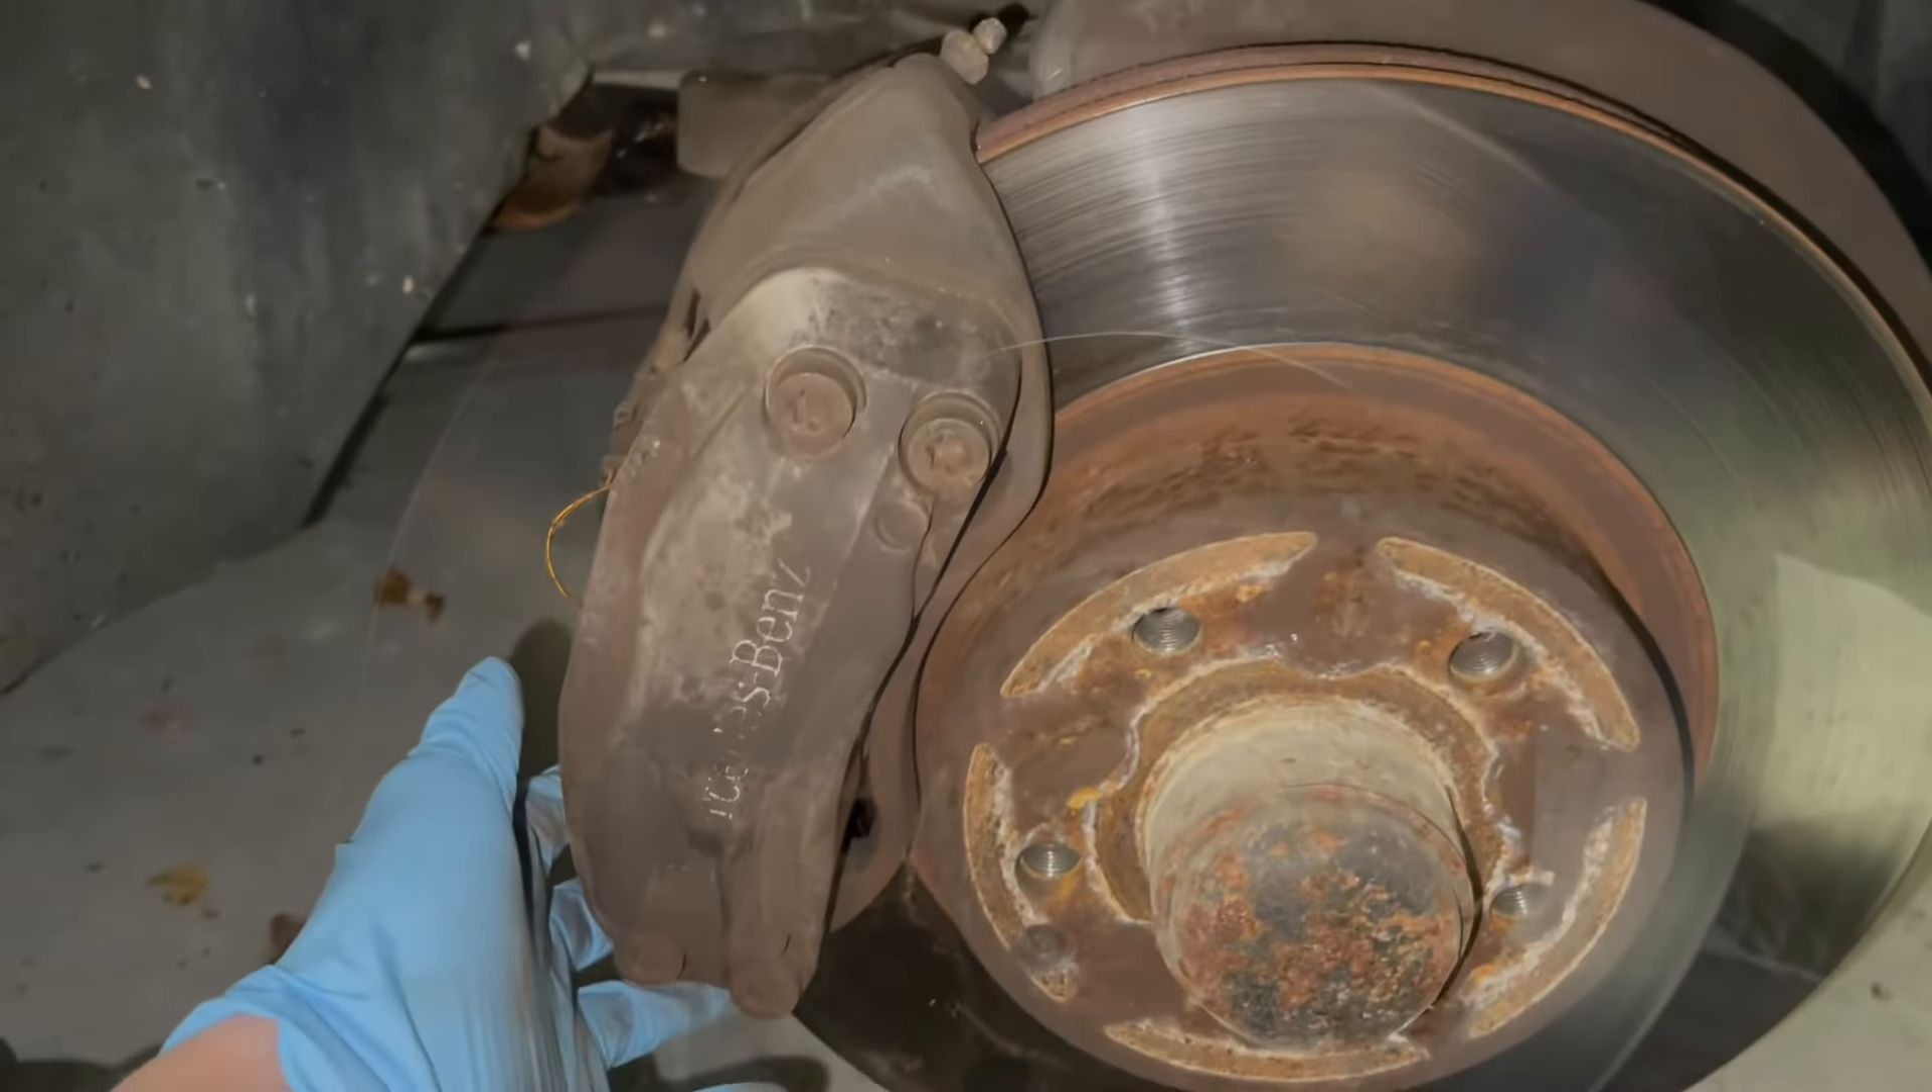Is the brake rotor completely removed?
No.